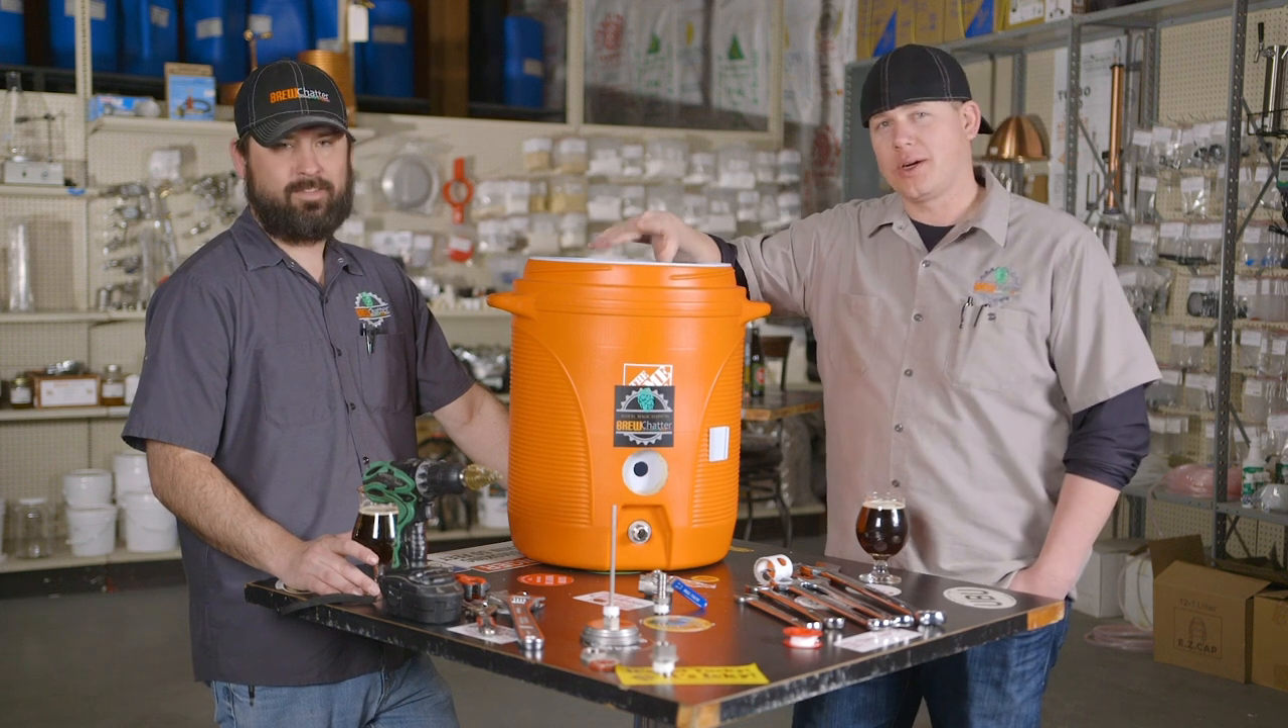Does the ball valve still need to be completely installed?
Yes.